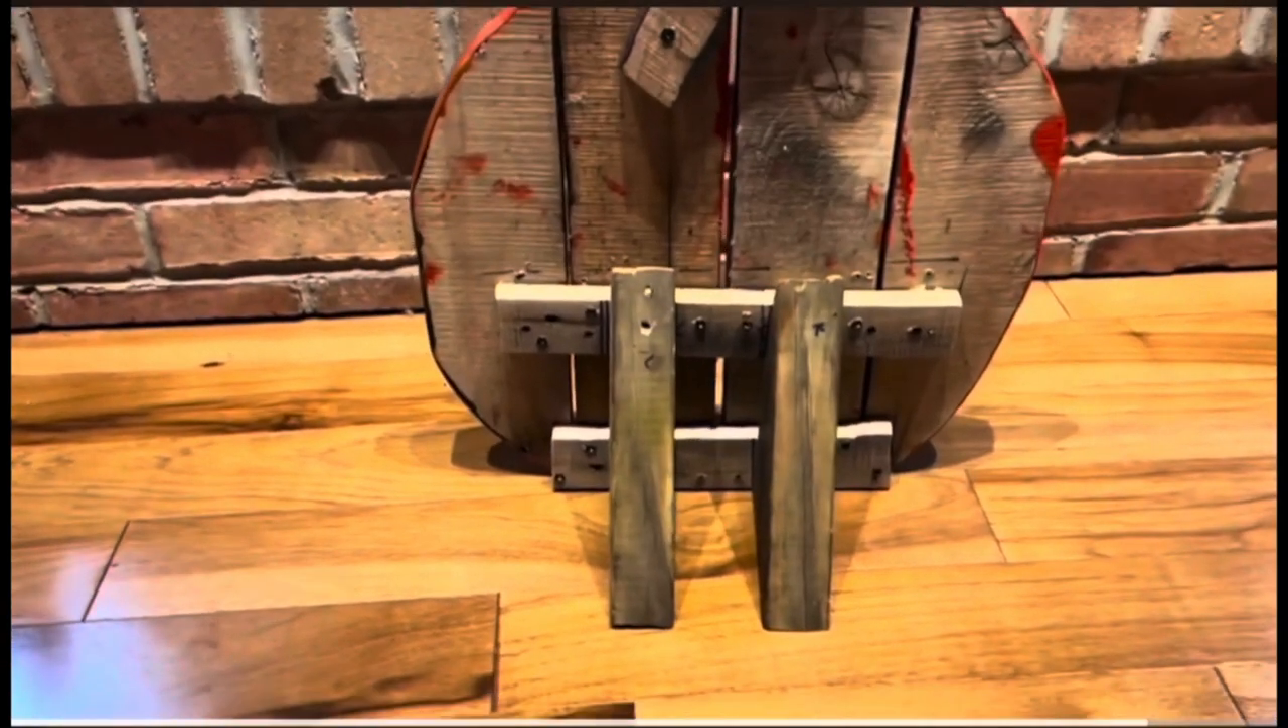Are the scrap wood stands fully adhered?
Yes.